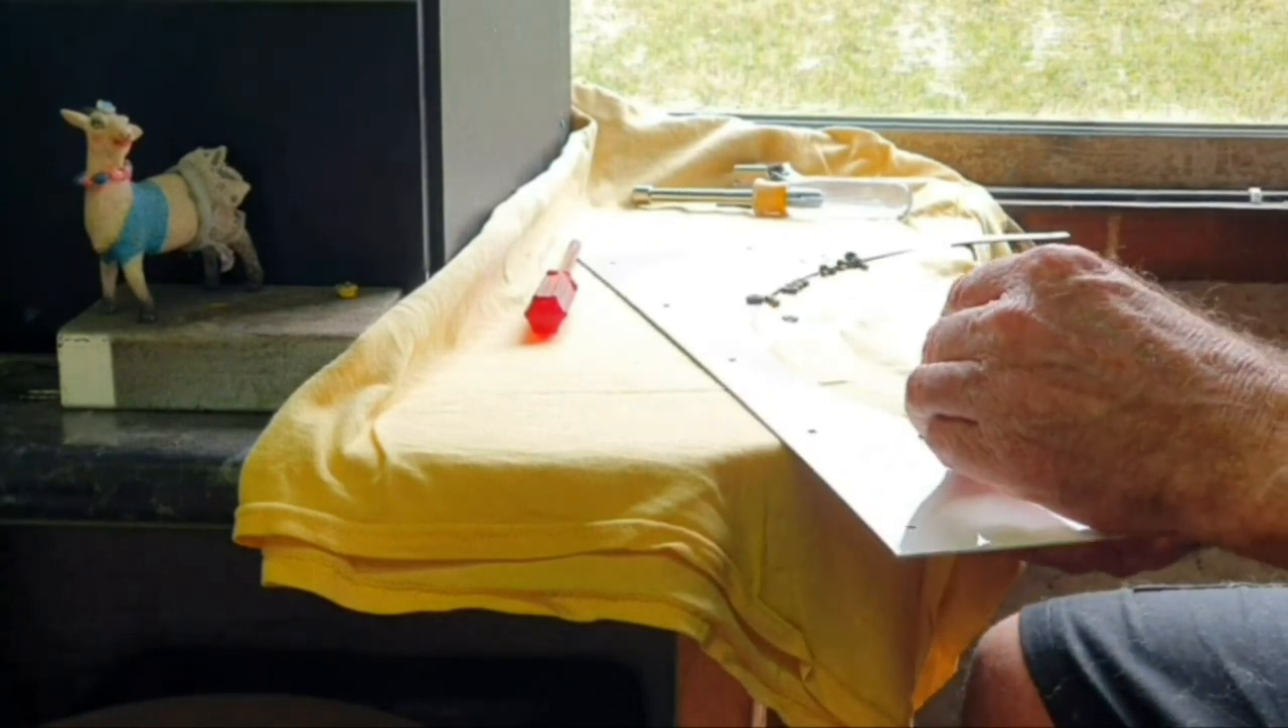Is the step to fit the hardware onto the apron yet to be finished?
Yes.